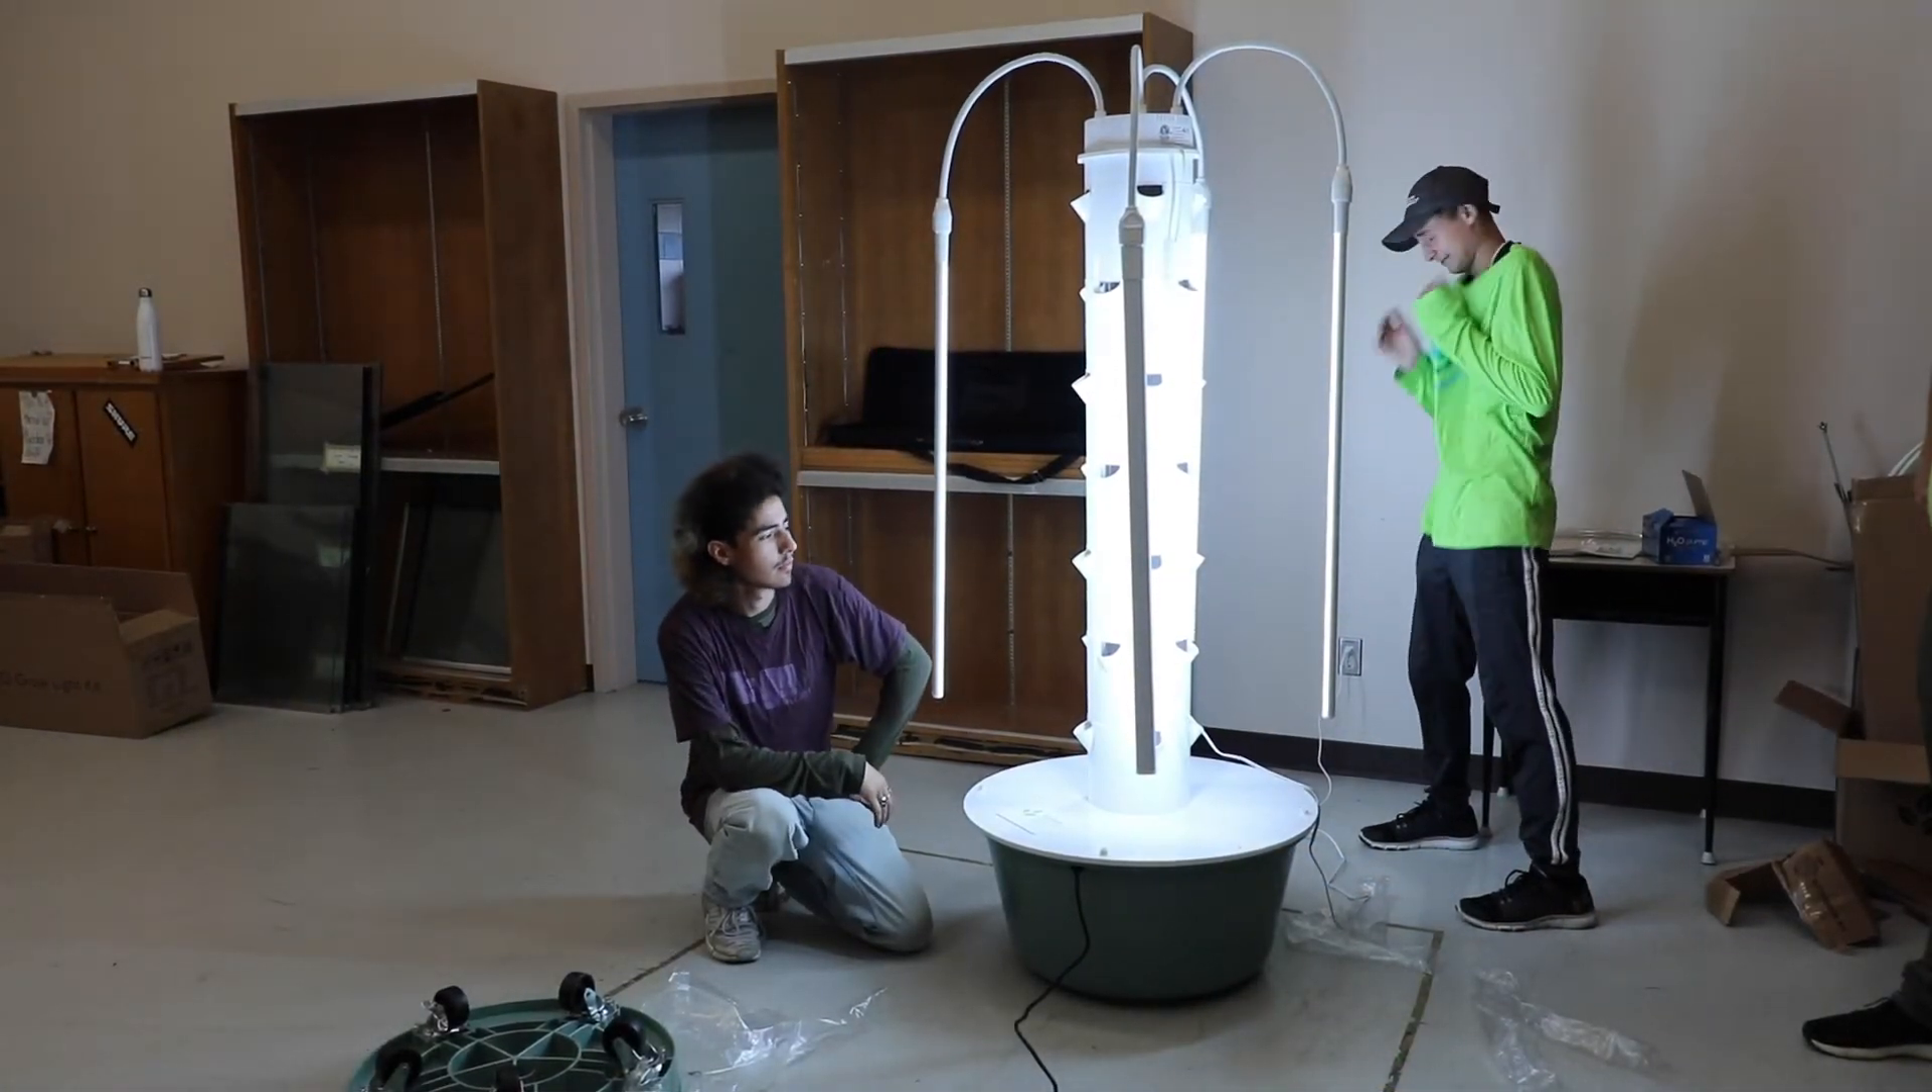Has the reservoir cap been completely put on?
Yes.